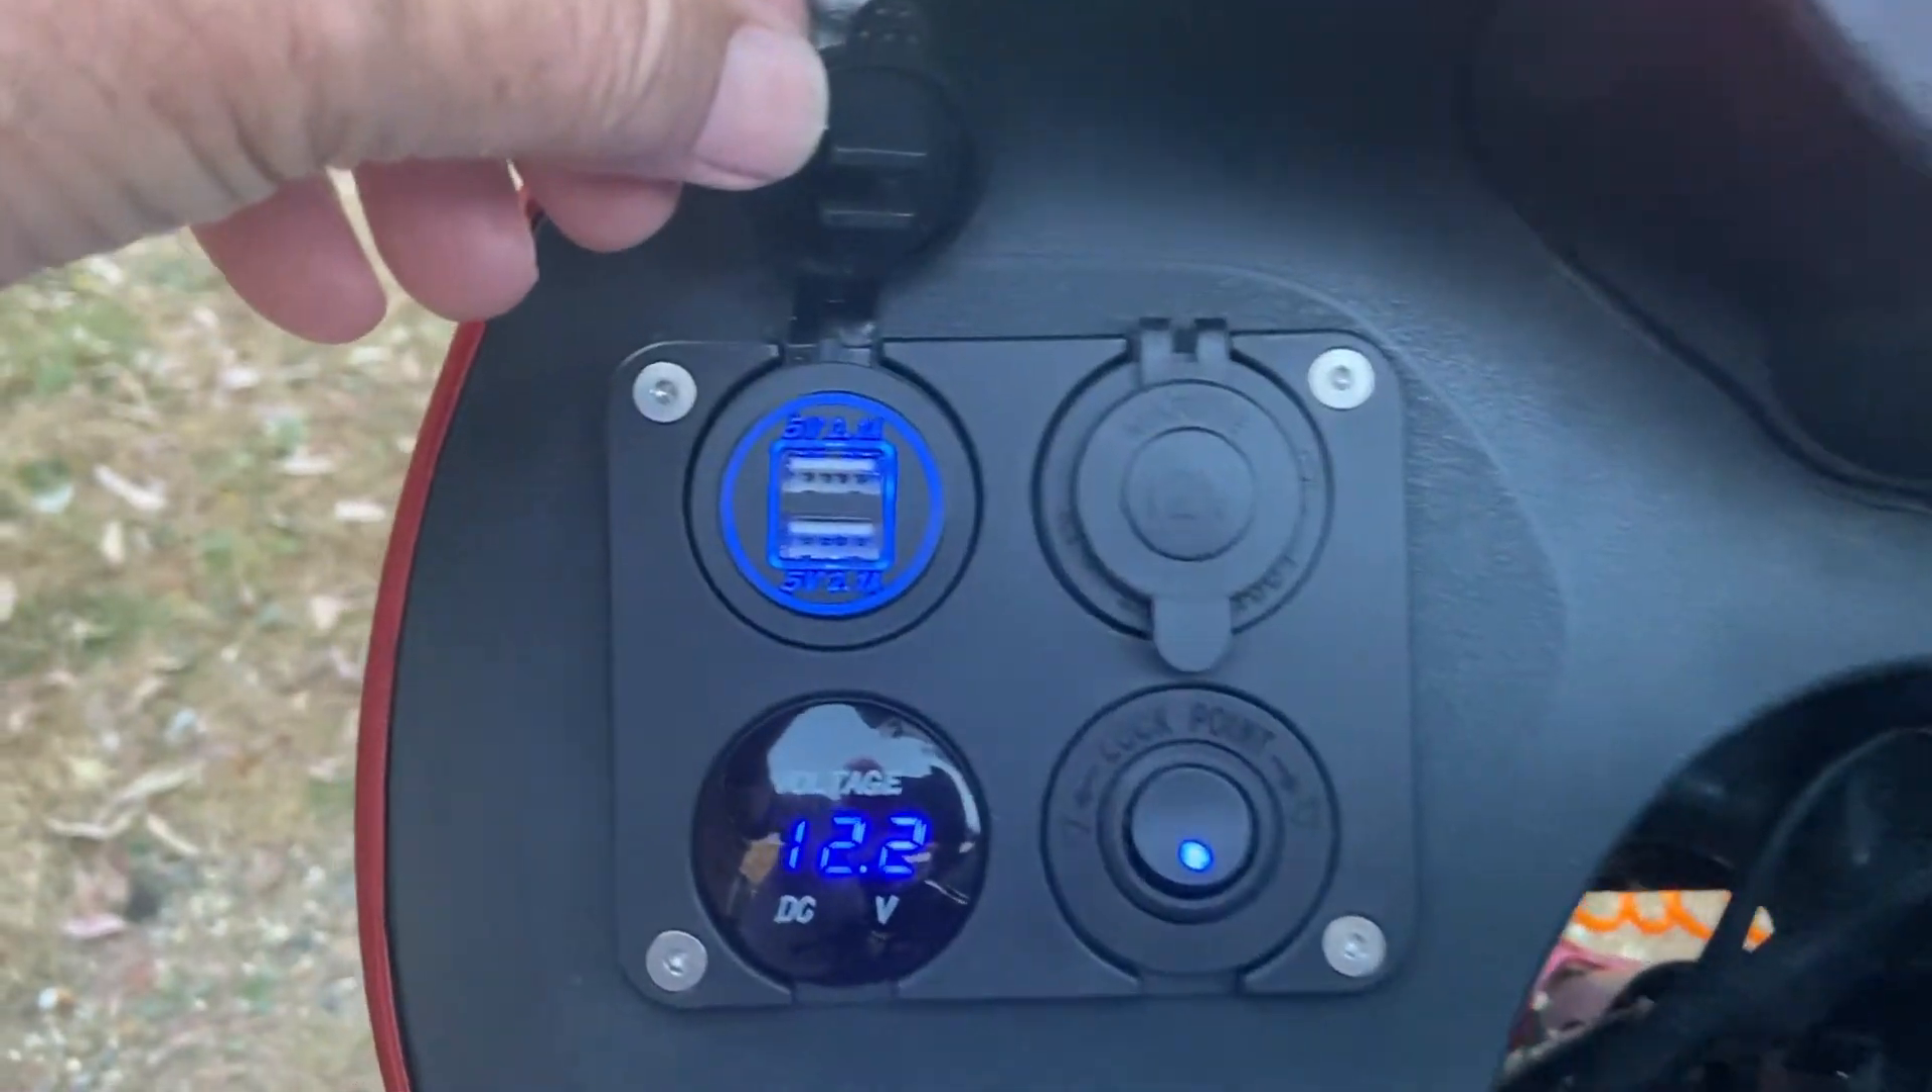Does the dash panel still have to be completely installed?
No.